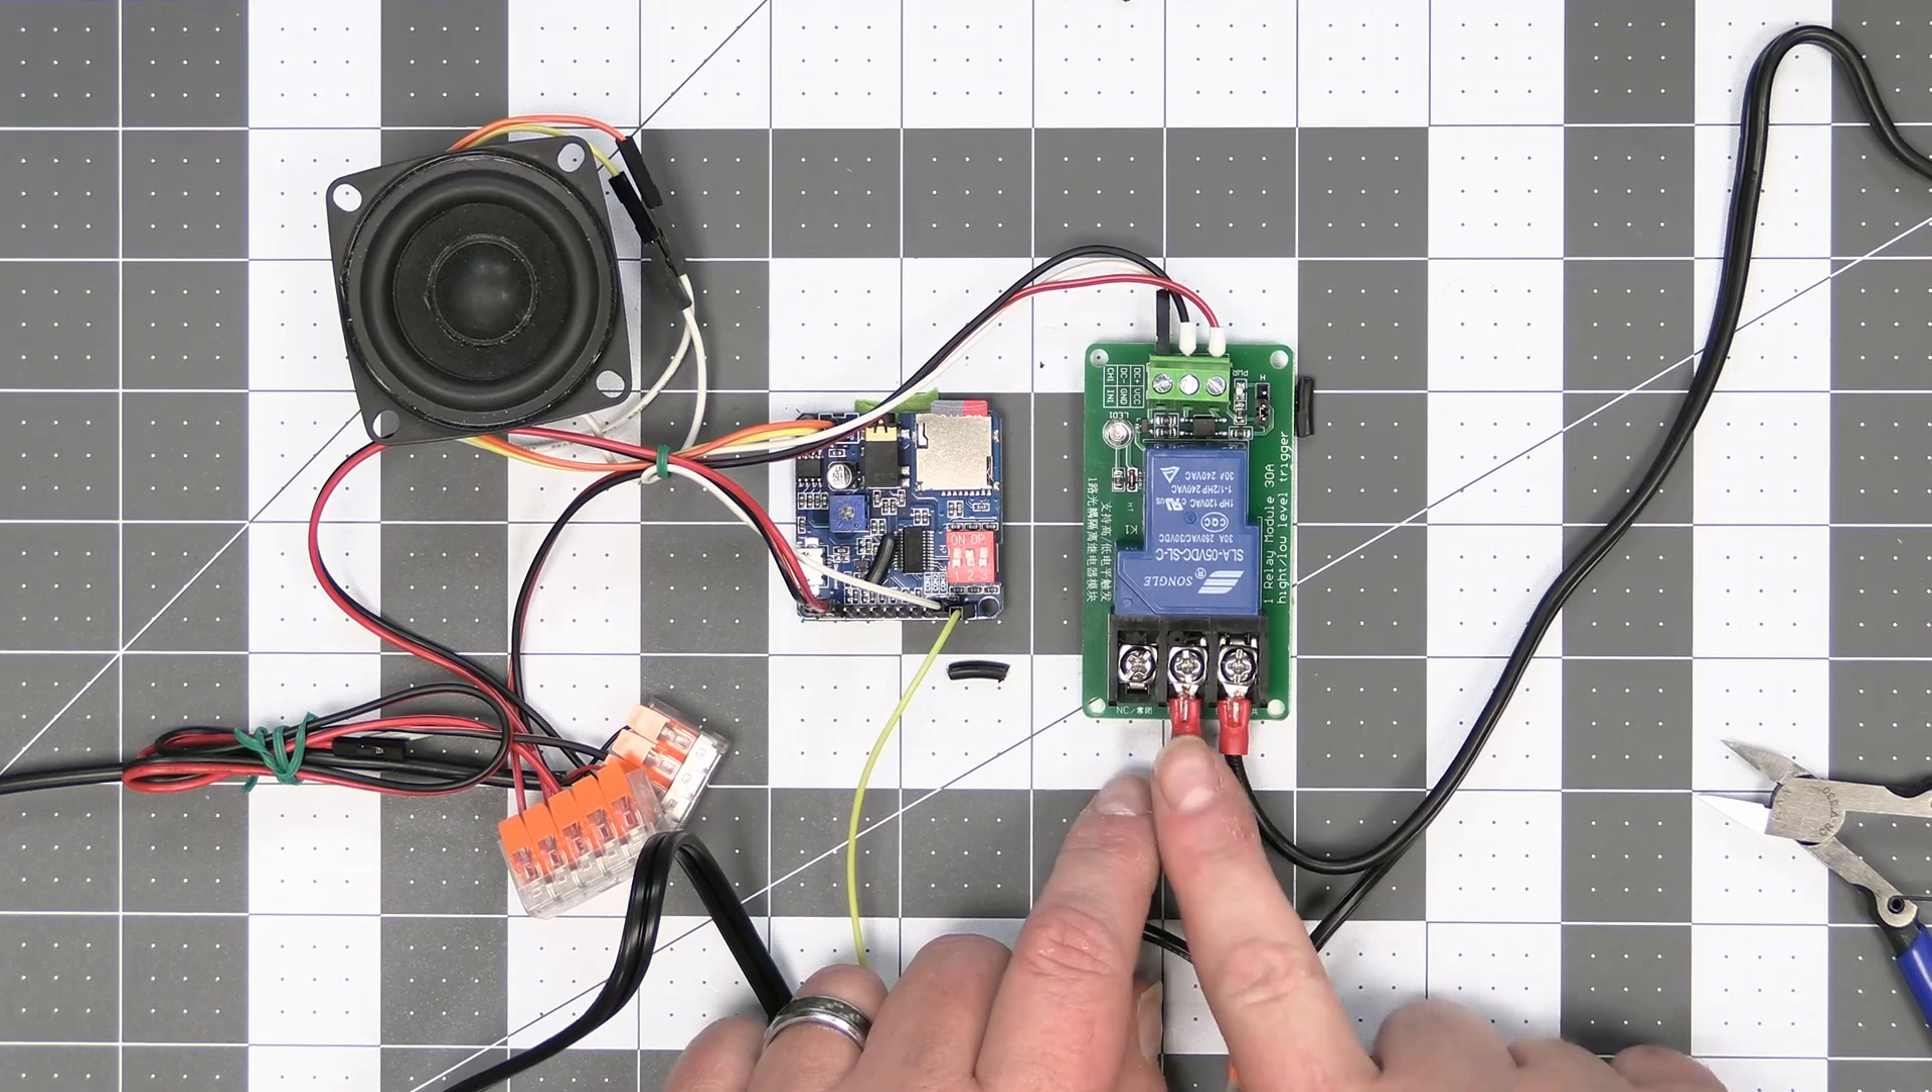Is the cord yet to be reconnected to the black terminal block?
No.